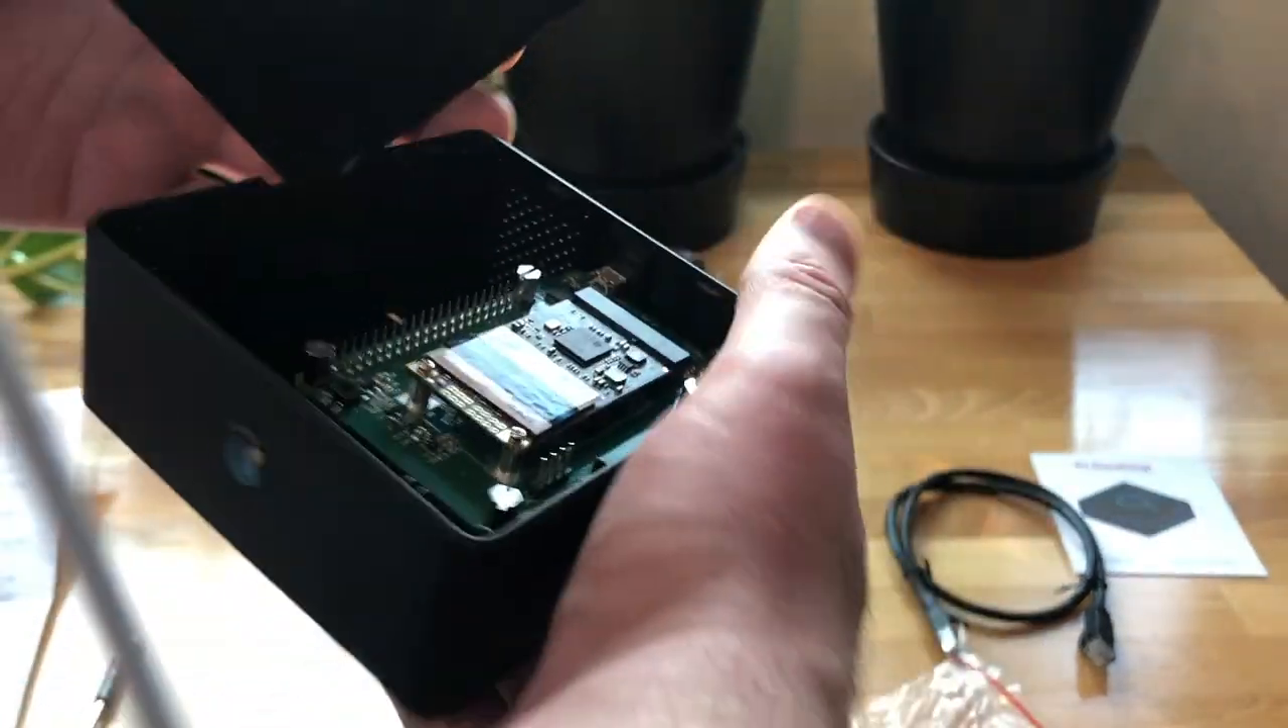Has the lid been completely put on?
No.